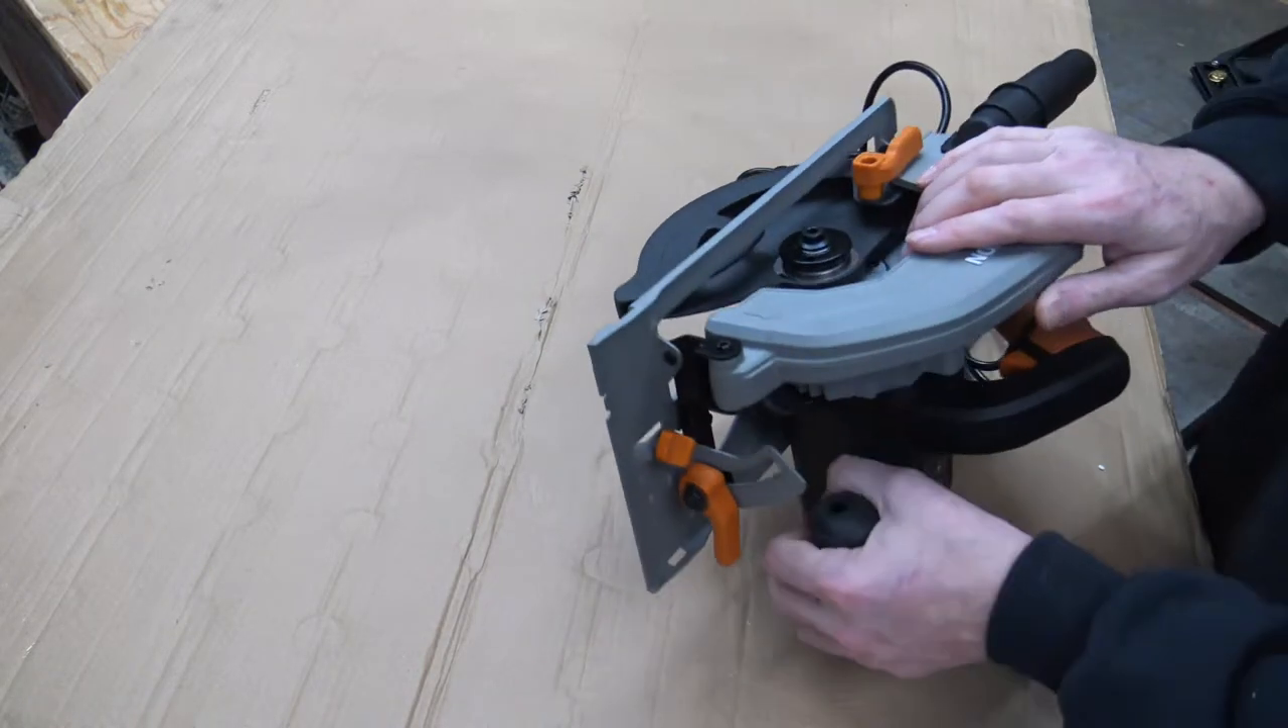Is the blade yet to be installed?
Yes.